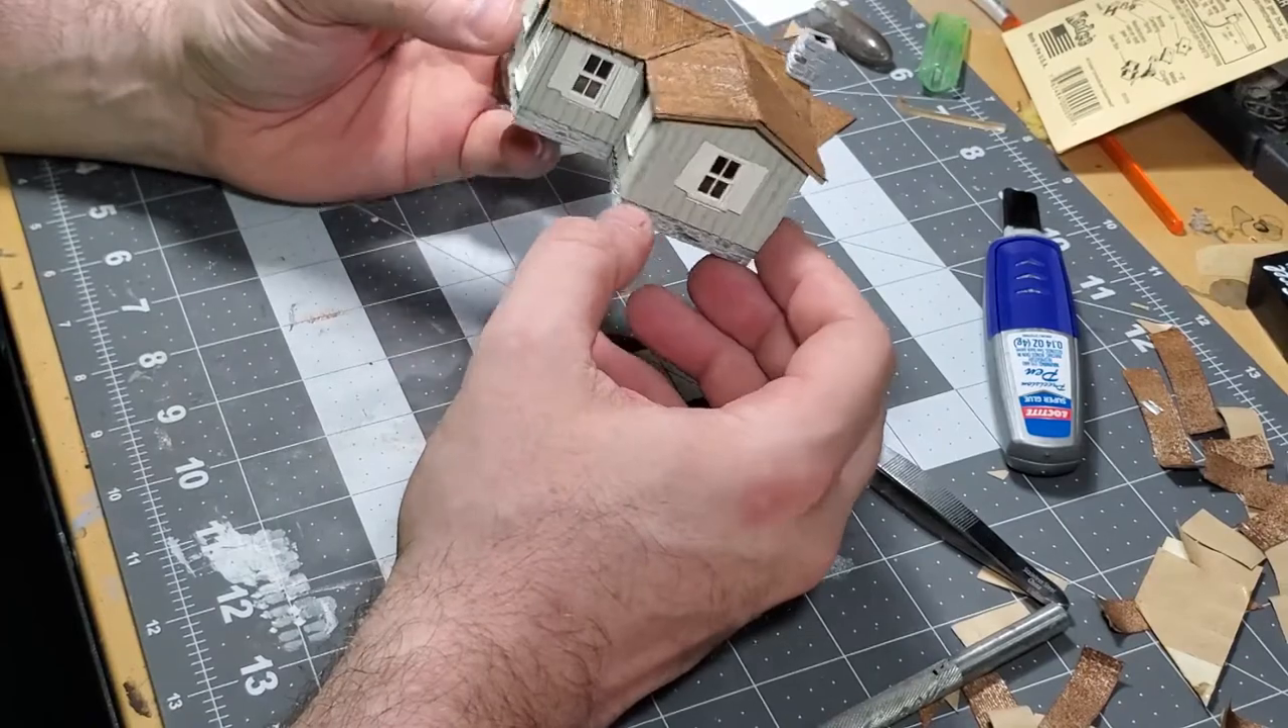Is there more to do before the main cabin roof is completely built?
No.